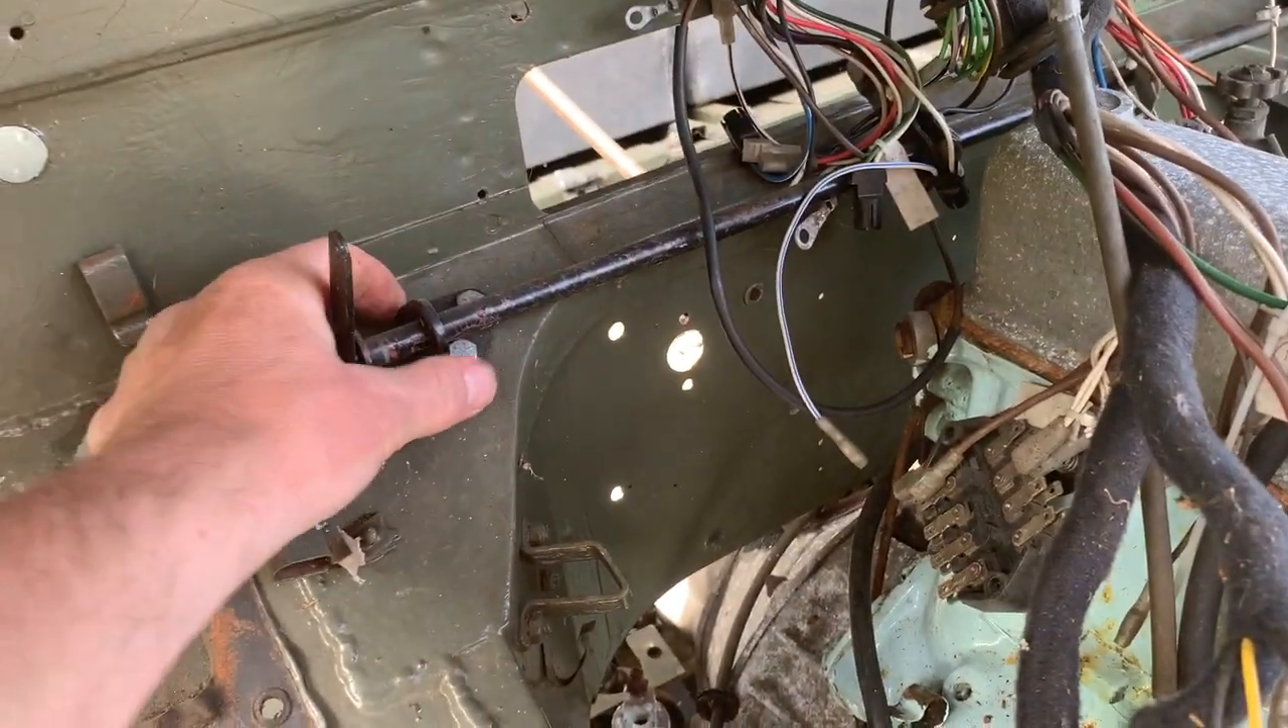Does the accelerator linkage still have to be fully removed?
Yes.